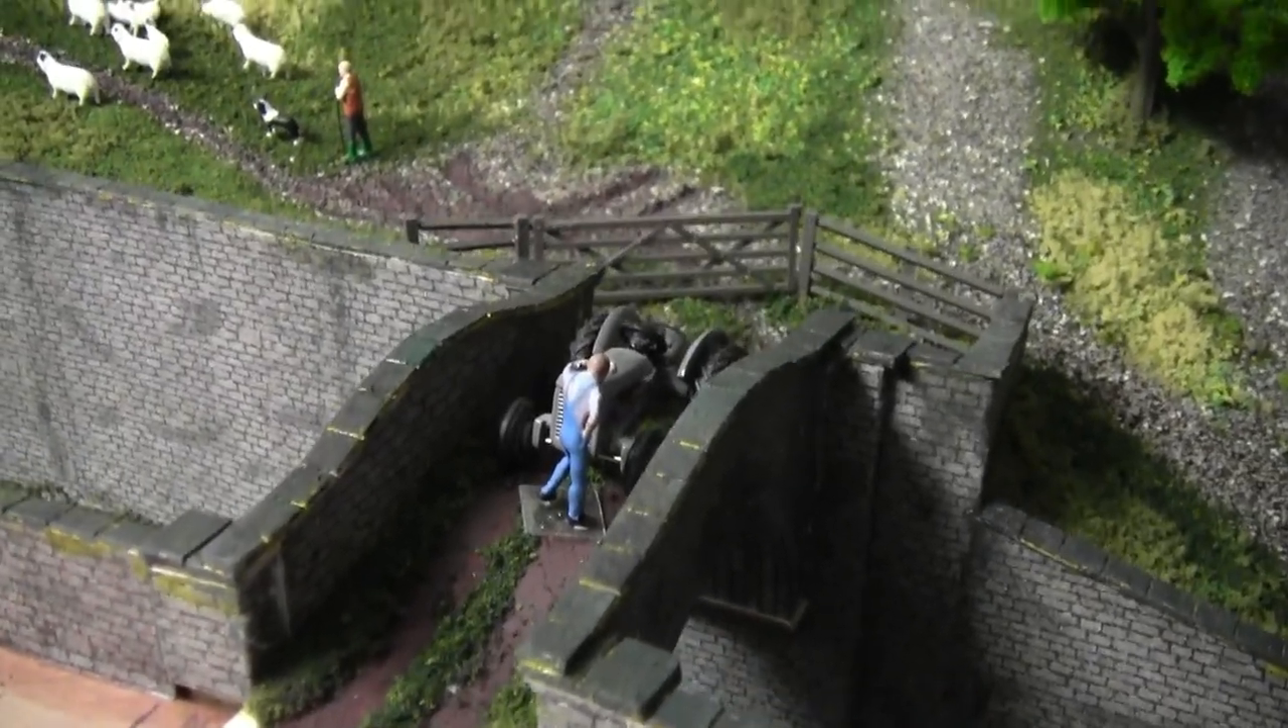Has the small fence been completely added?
Yes.